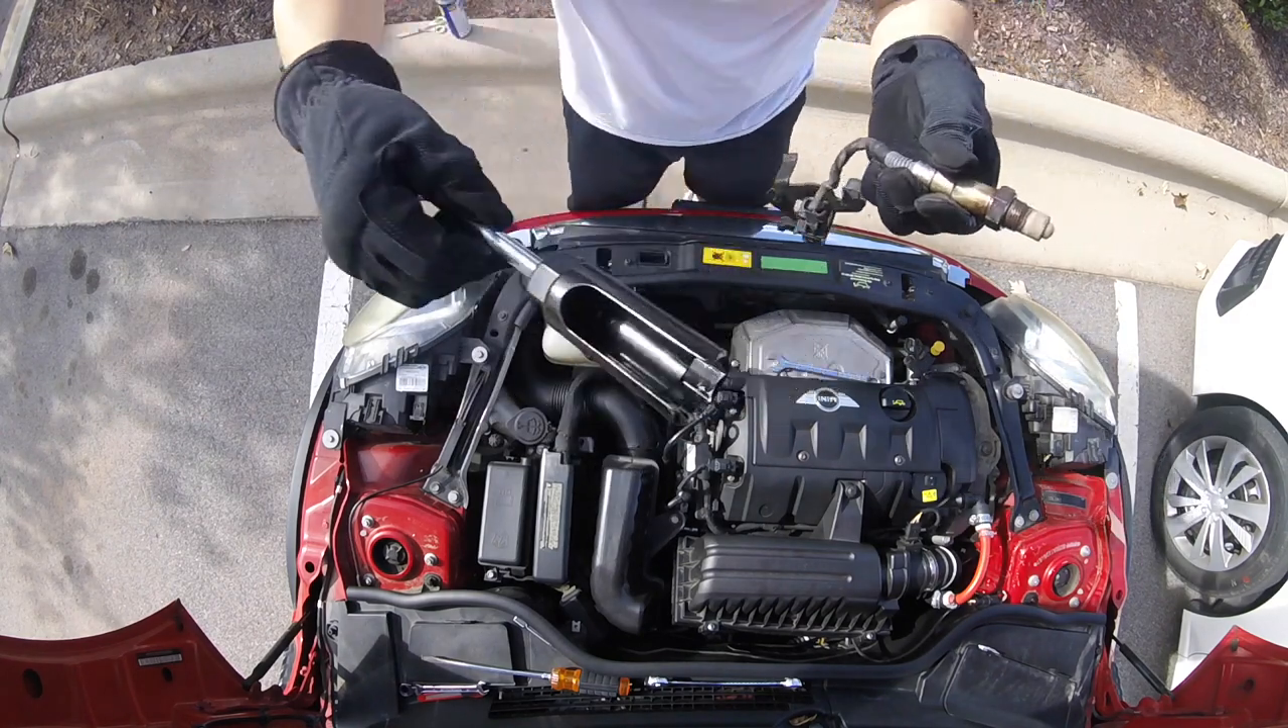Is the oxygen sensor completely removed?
Yes.